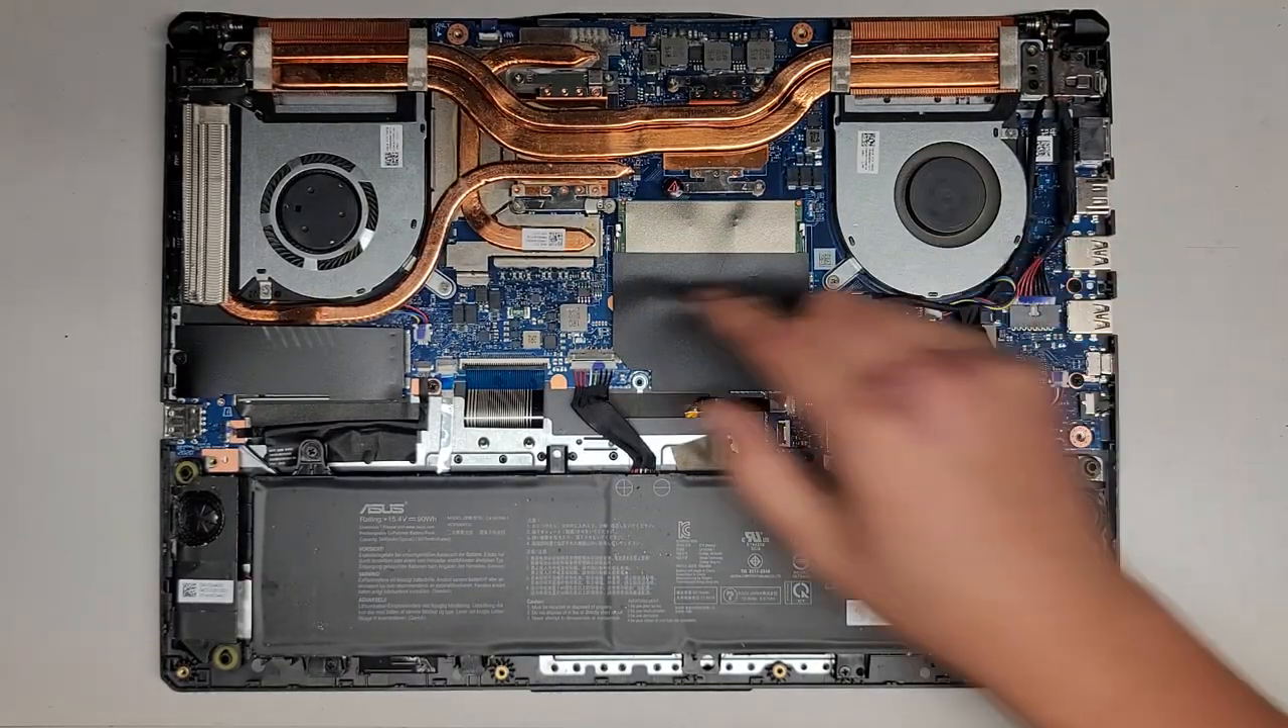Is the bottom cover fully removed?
Yes.